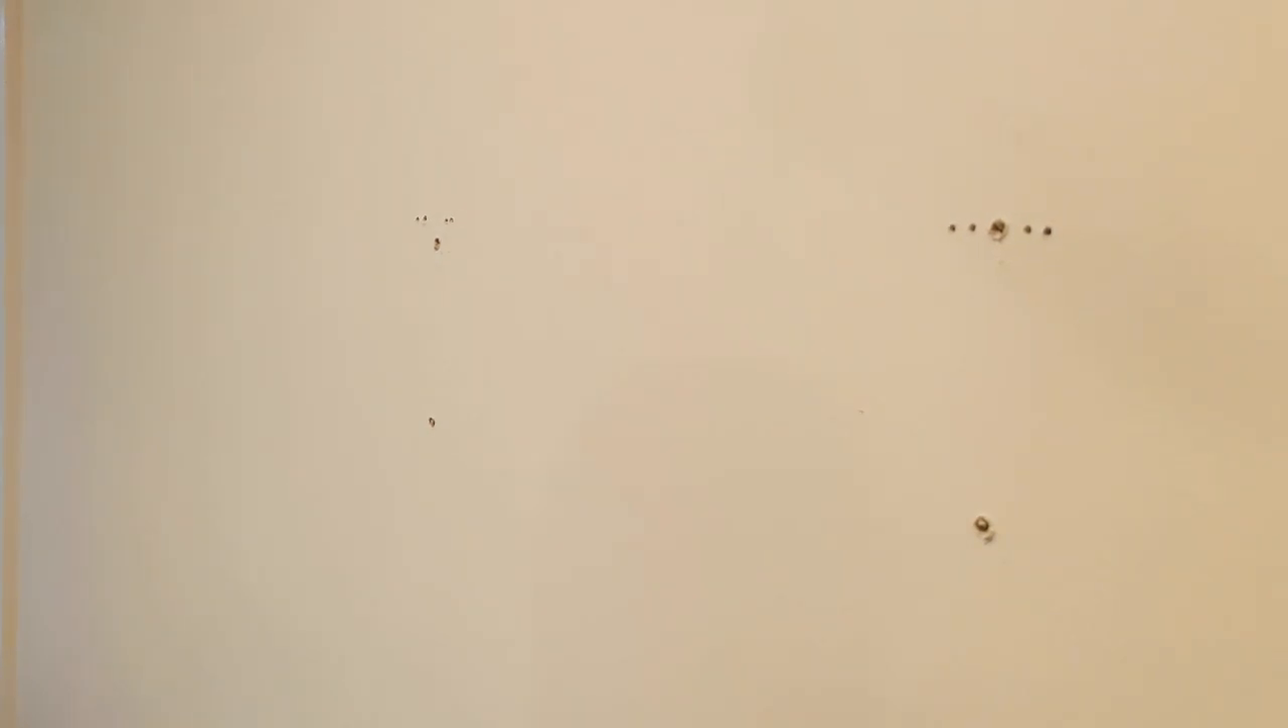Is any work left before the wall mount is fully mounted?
Yes.